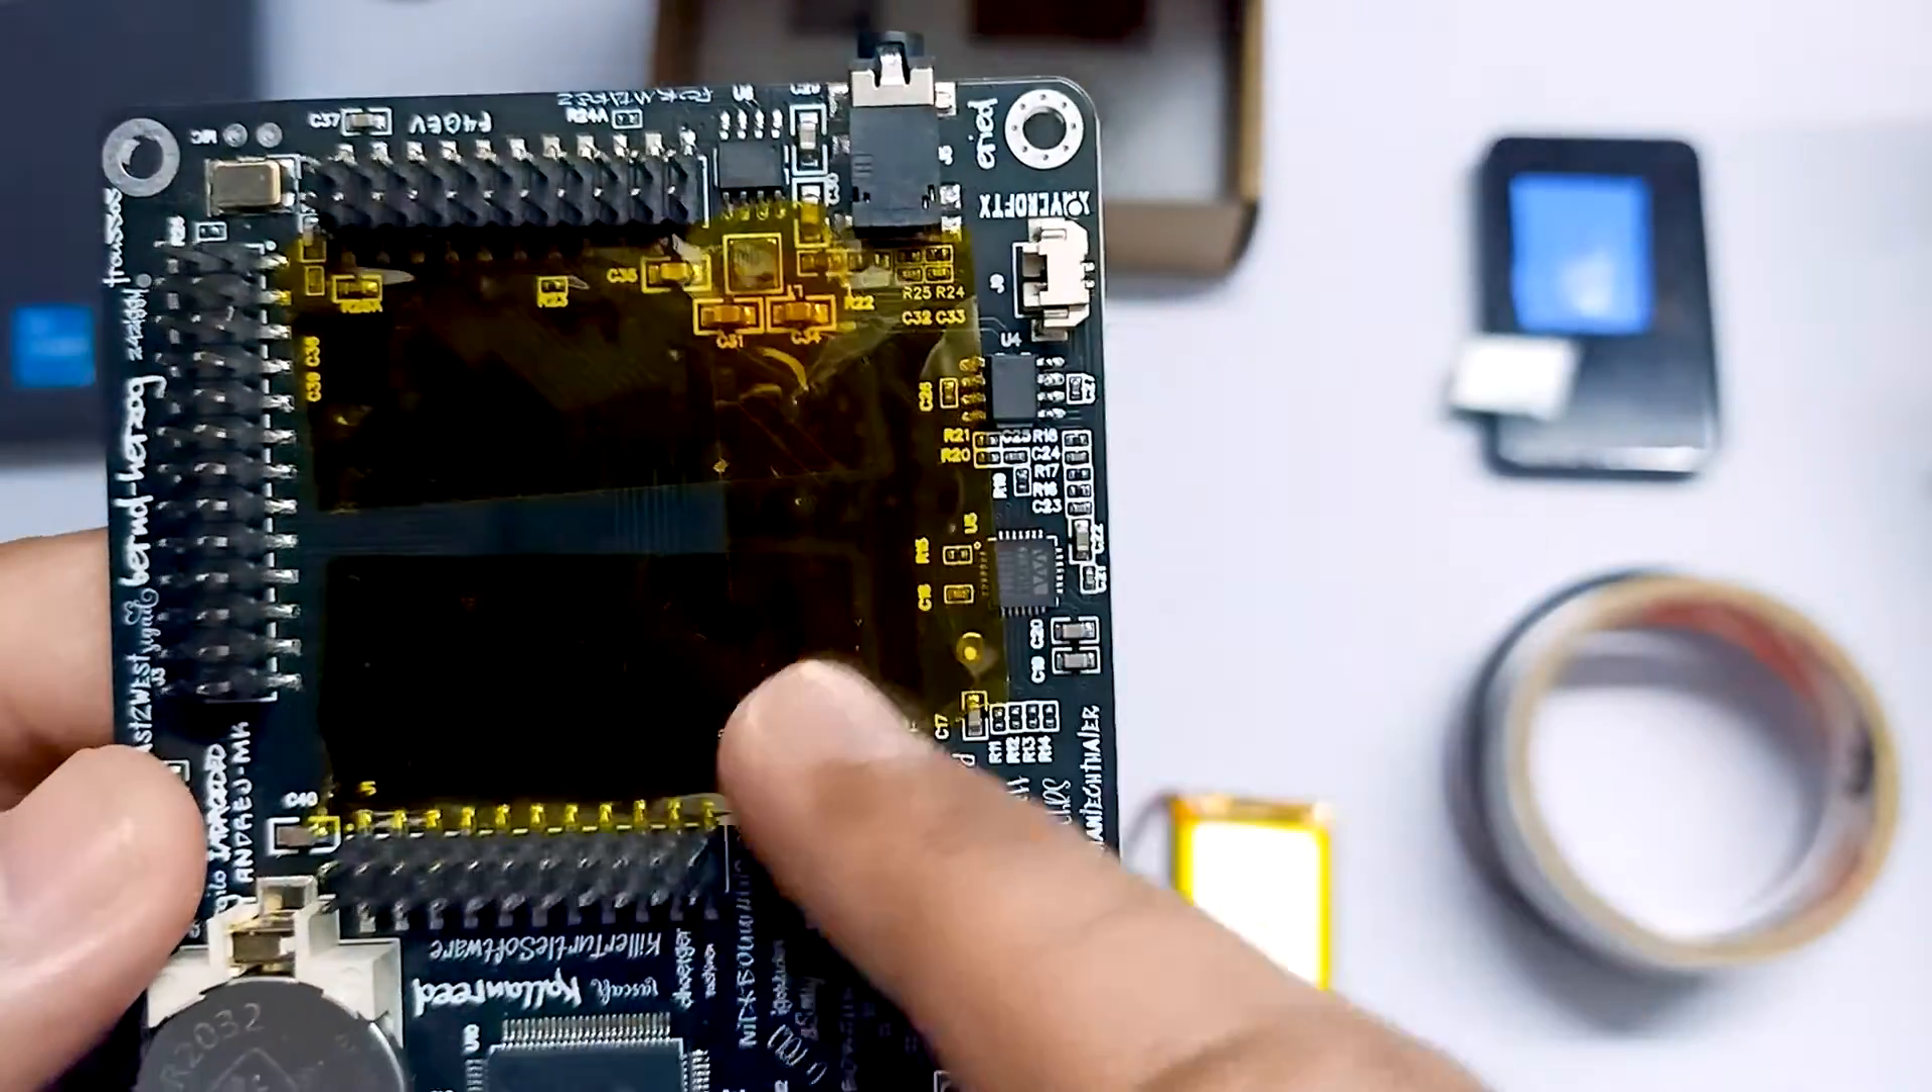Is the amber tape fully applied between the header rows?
Yes.